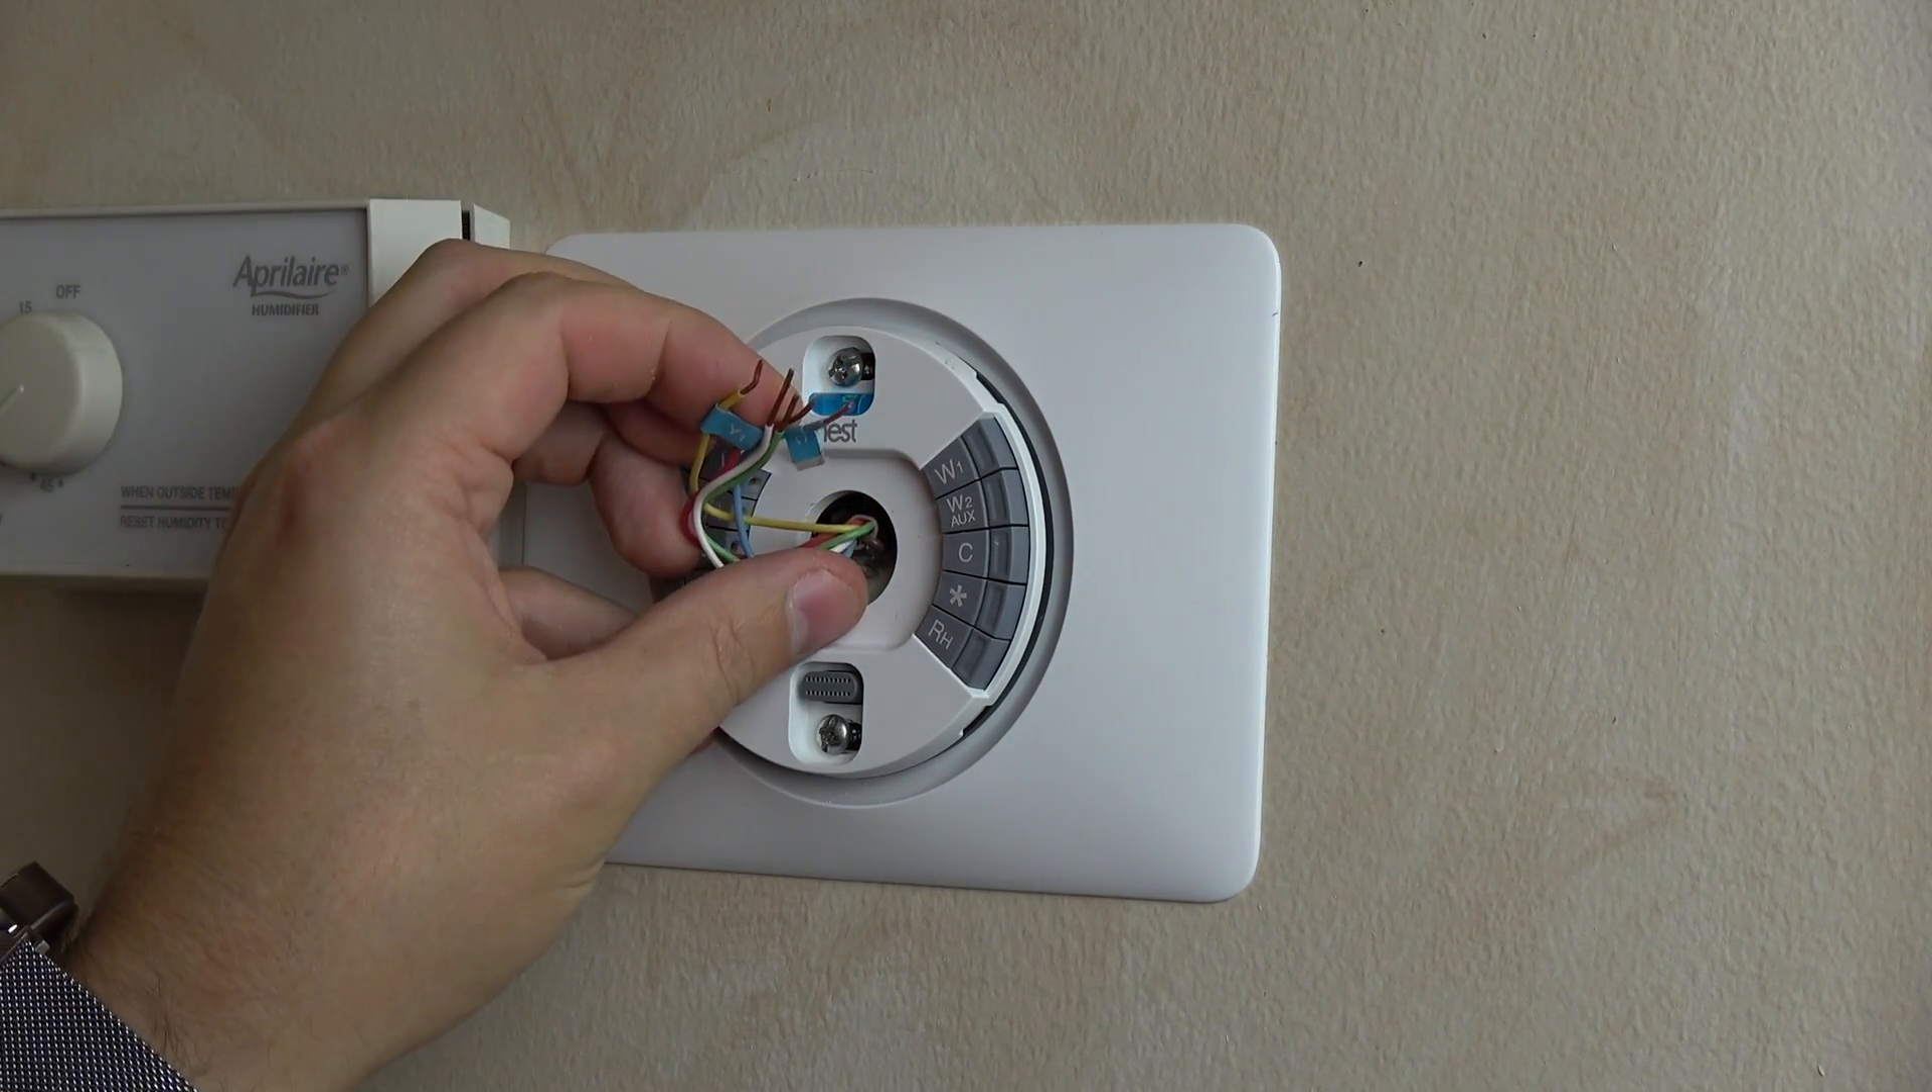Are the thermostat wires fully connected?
No.